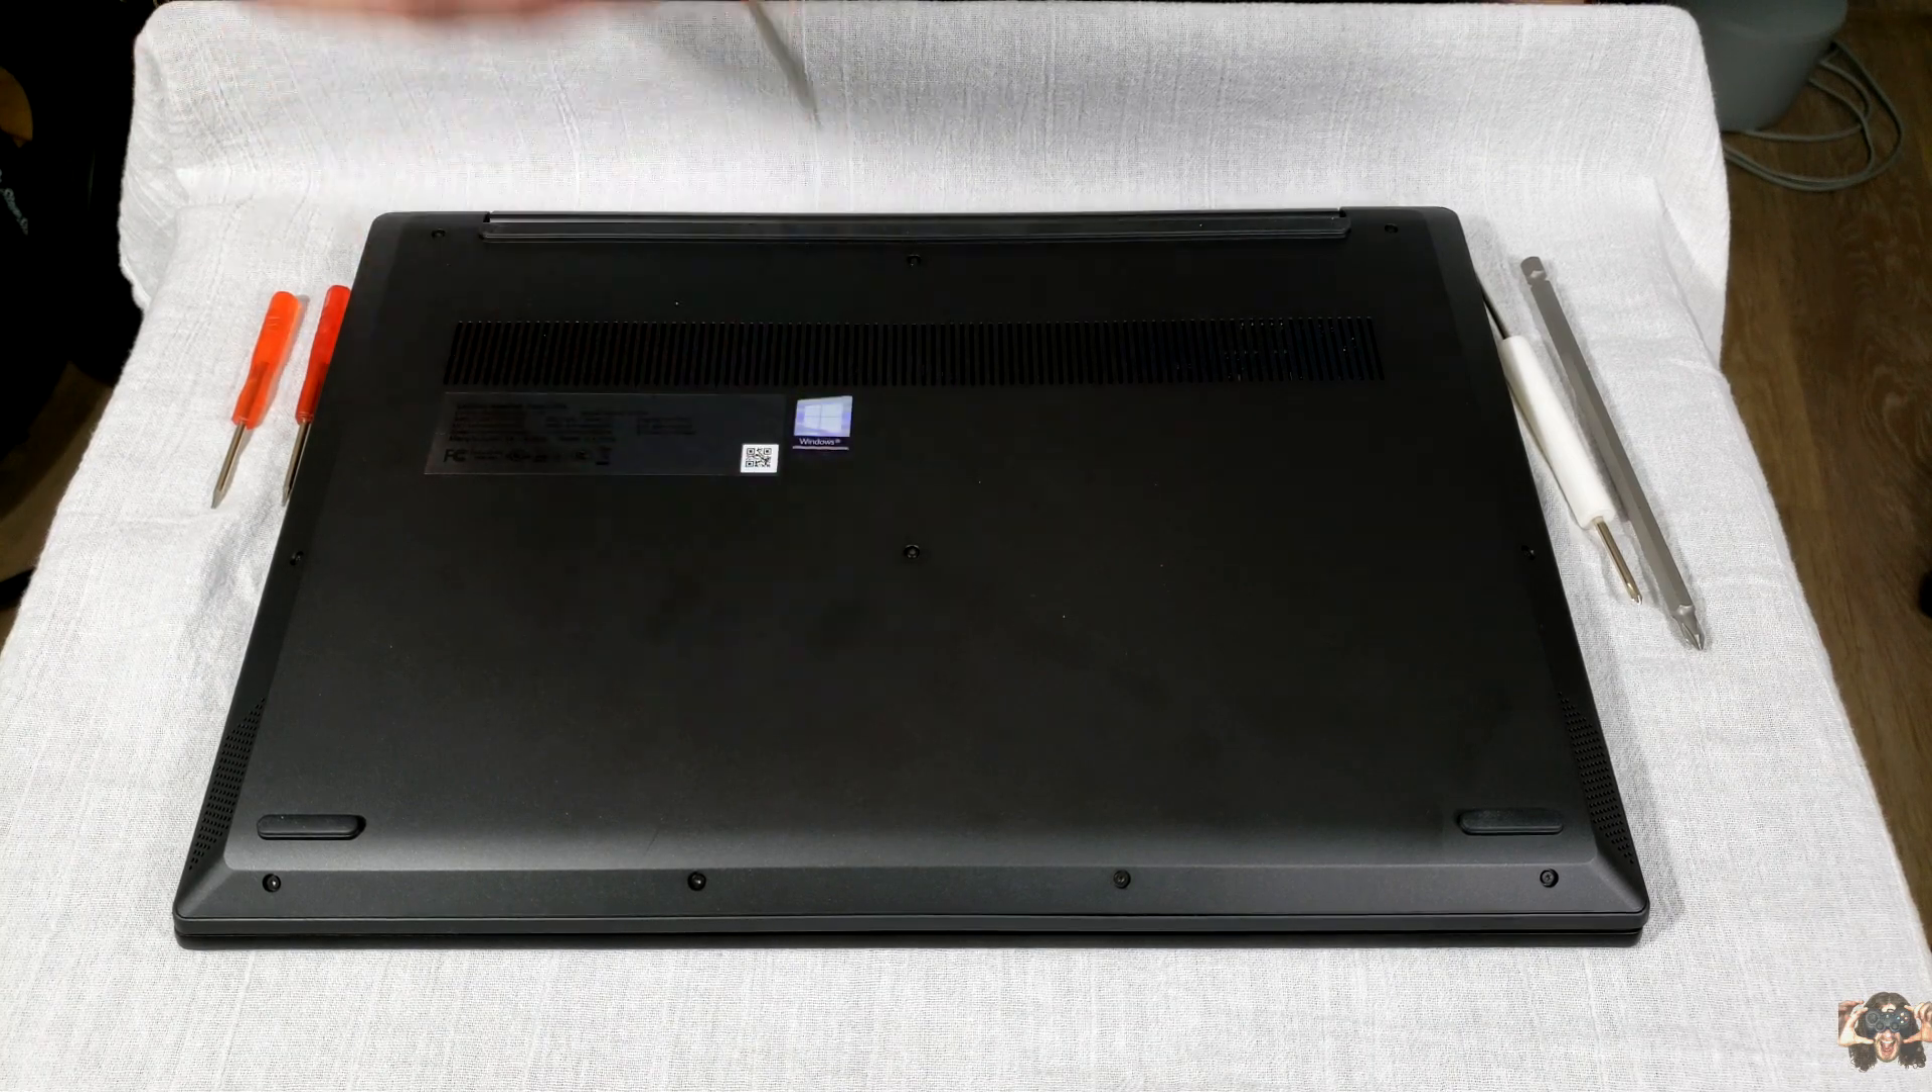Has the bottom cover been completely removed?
No.